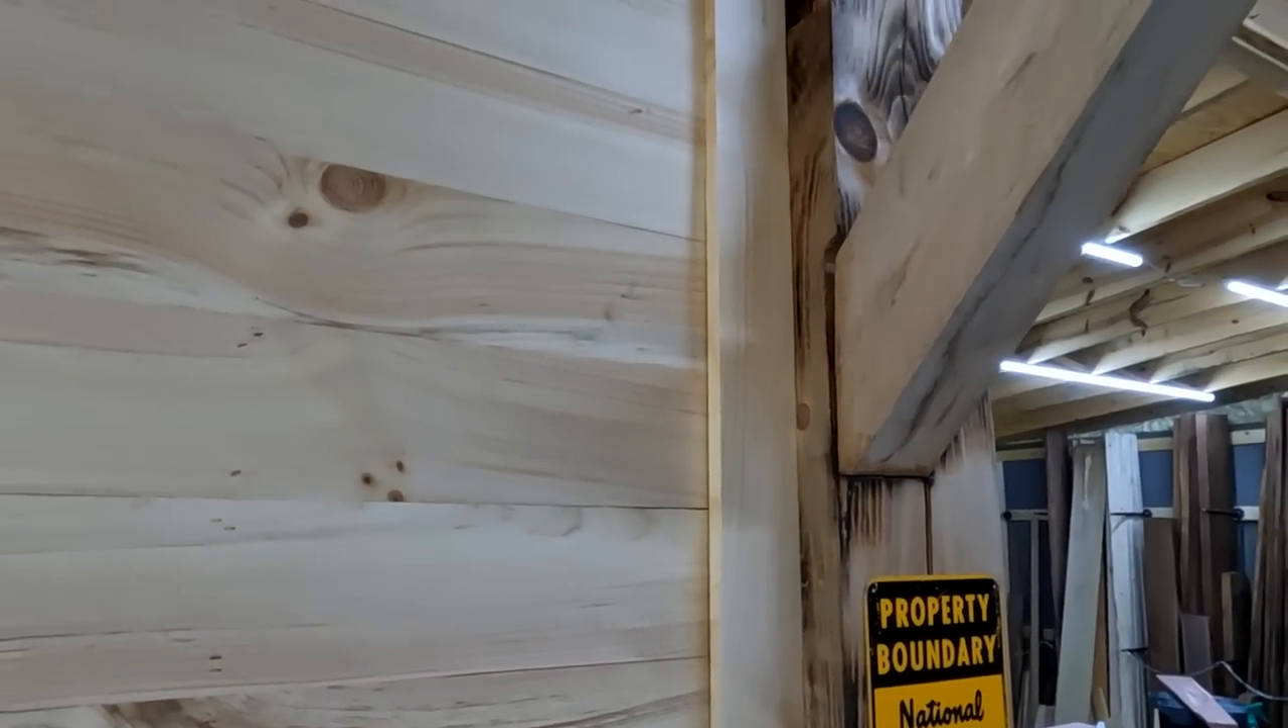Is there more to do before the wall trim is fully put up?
No.